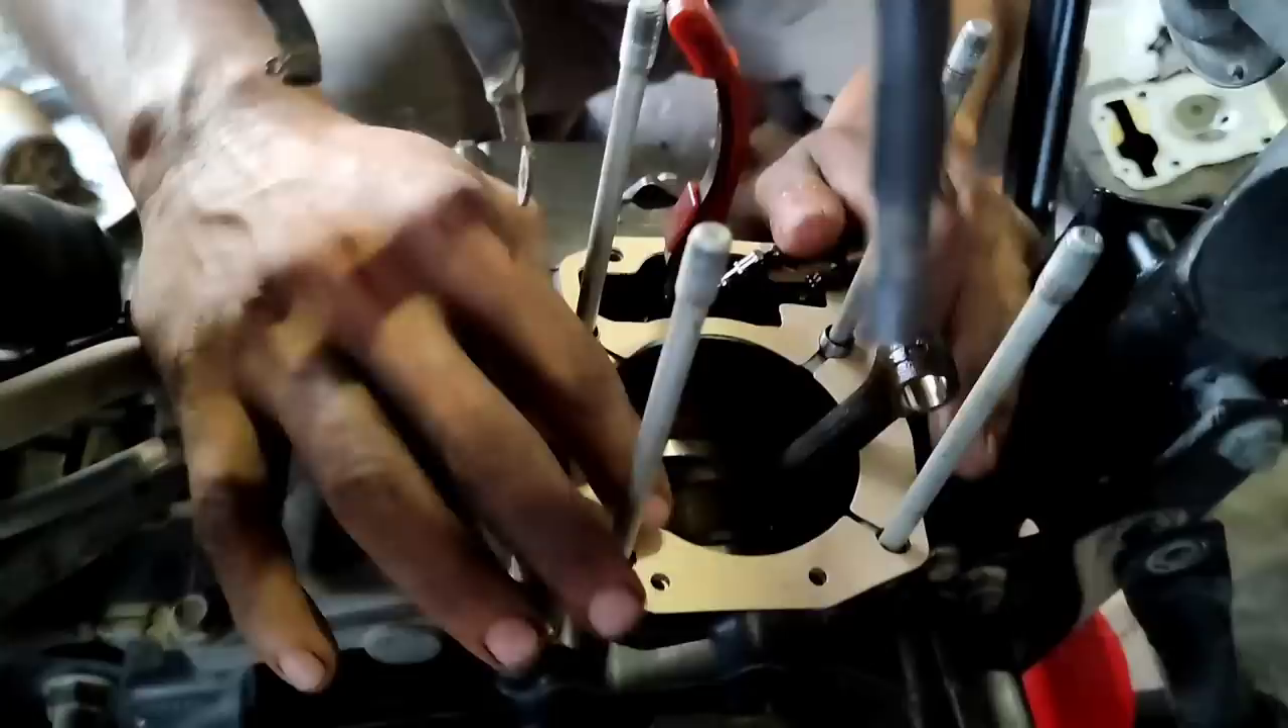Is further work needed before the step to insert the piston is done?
Yes.